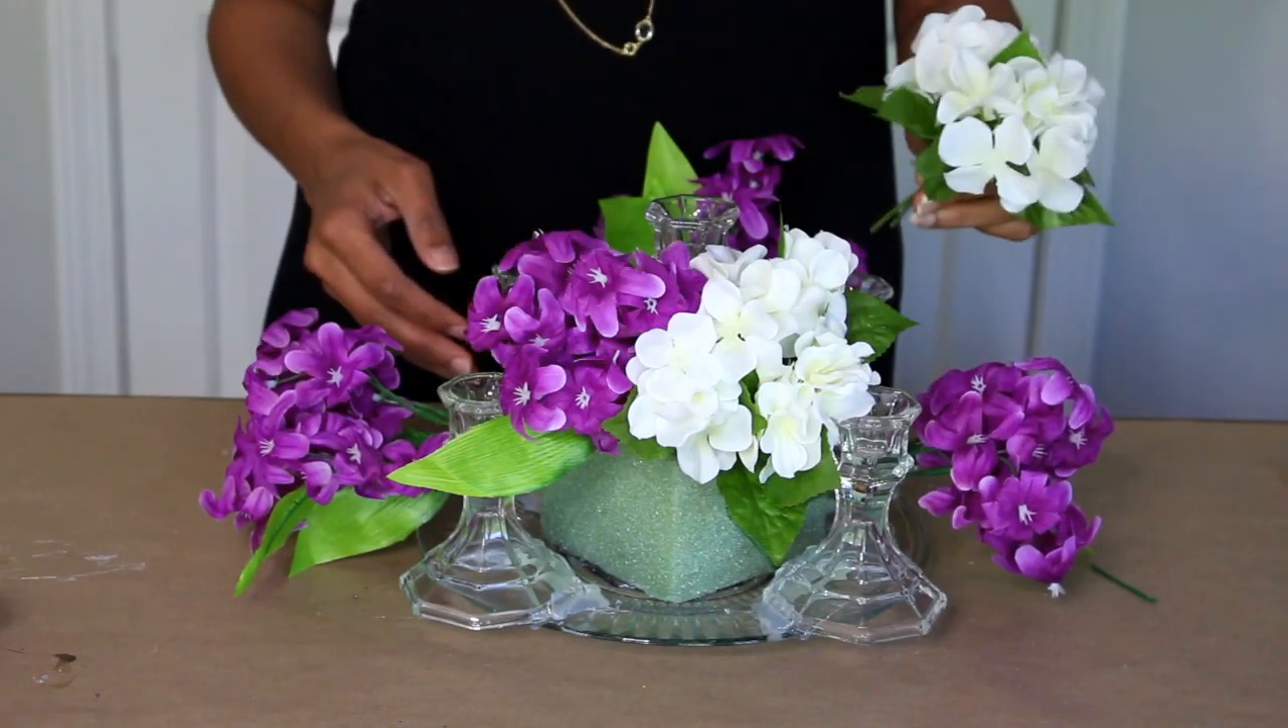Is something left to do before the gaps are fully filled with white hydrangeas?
Yes.